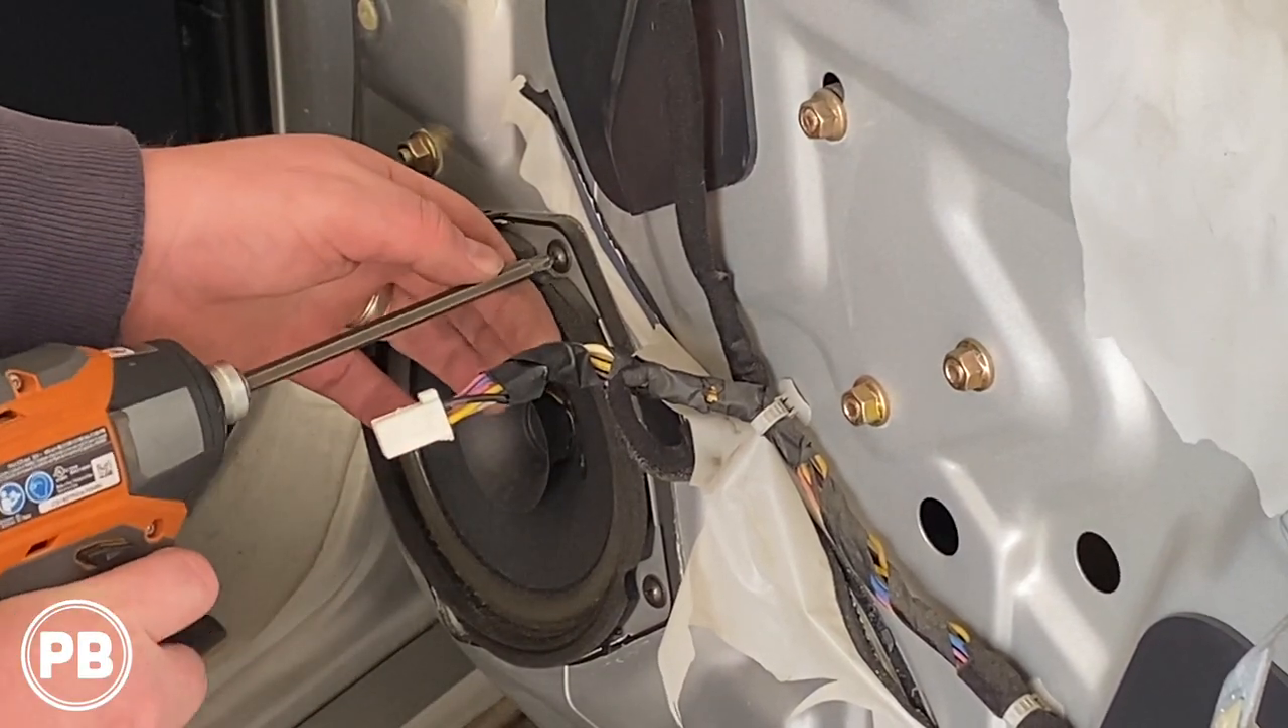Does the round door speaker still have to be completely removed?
Yes.